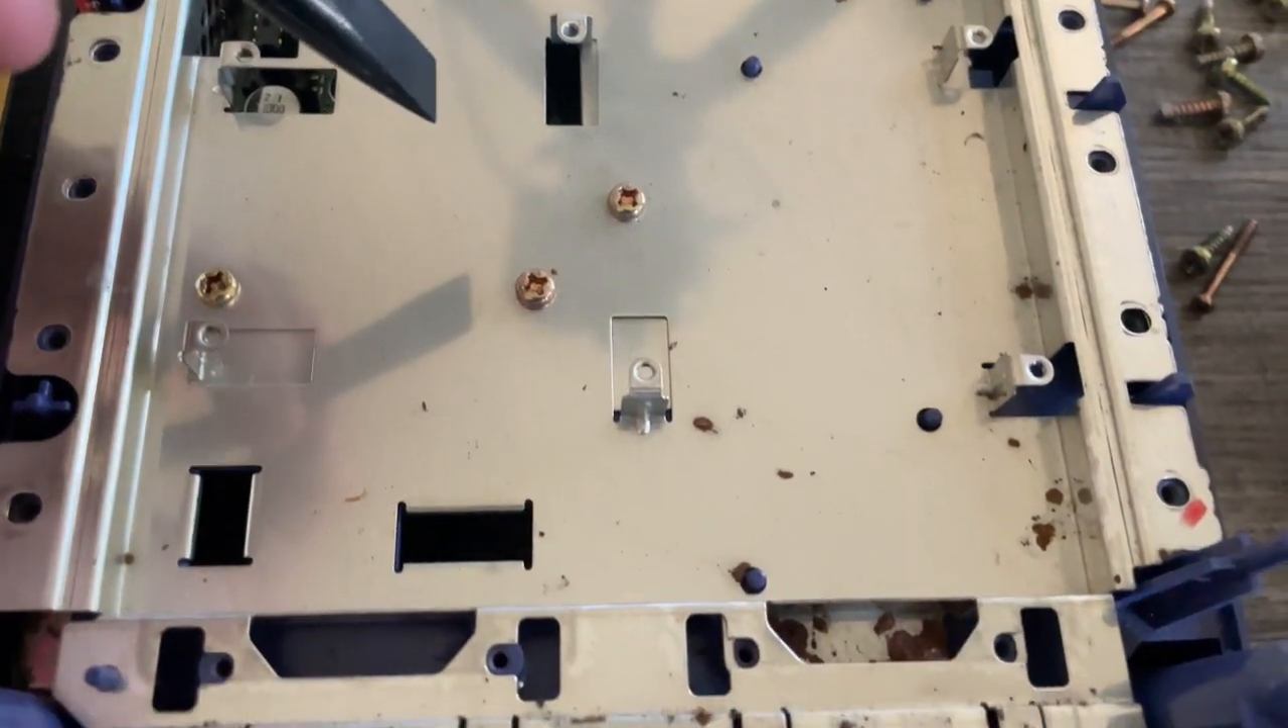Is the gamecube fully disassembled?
No.